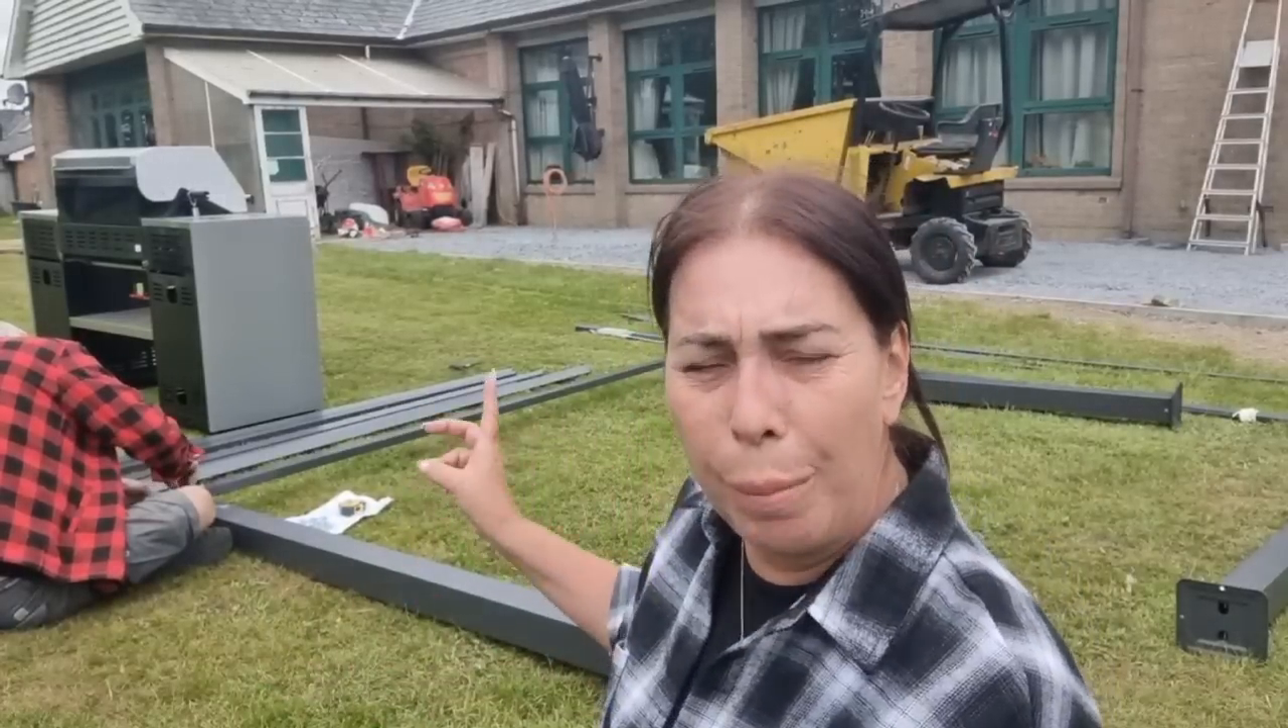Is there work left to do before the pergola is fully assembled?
Yes.